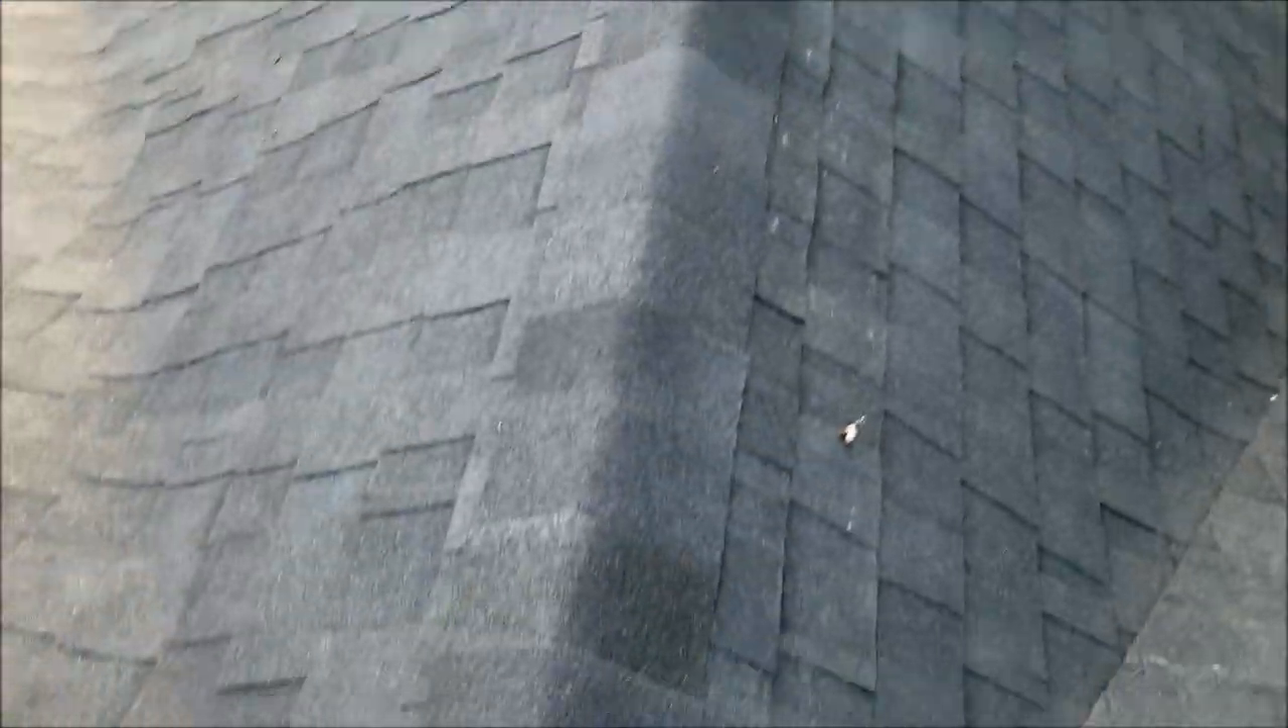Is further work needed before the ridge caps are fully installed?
No.